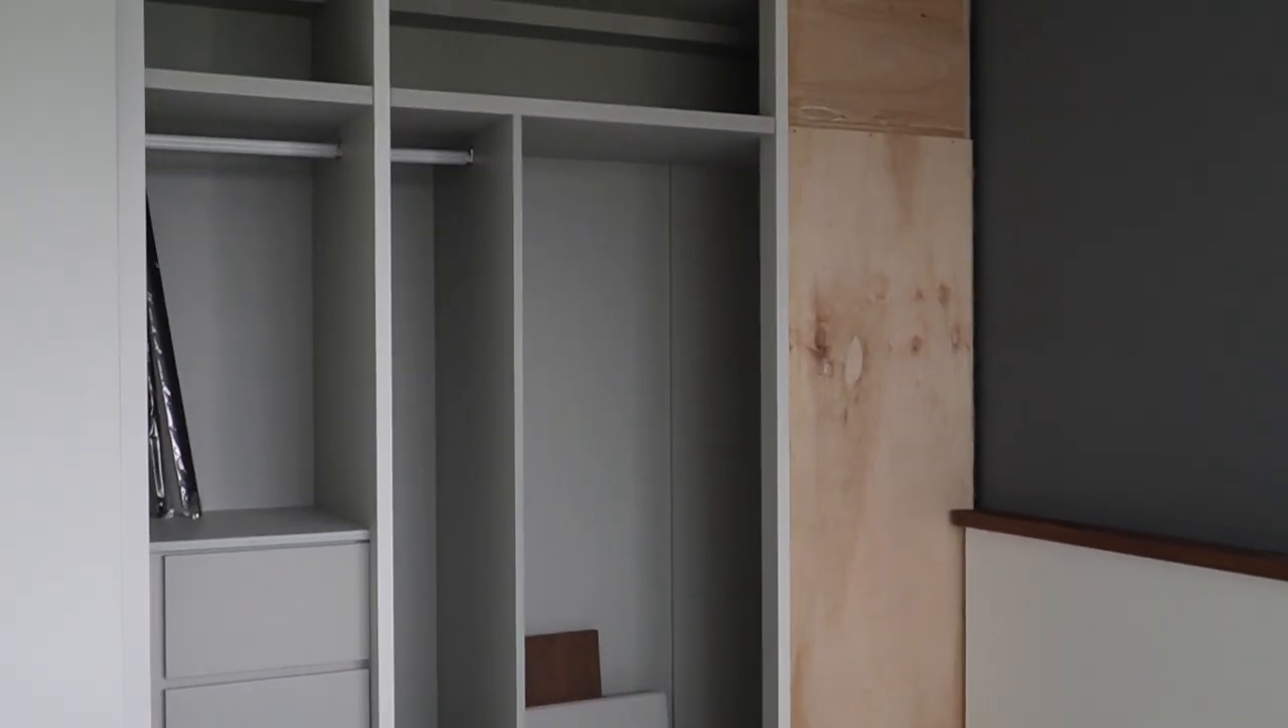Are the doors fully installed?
No.